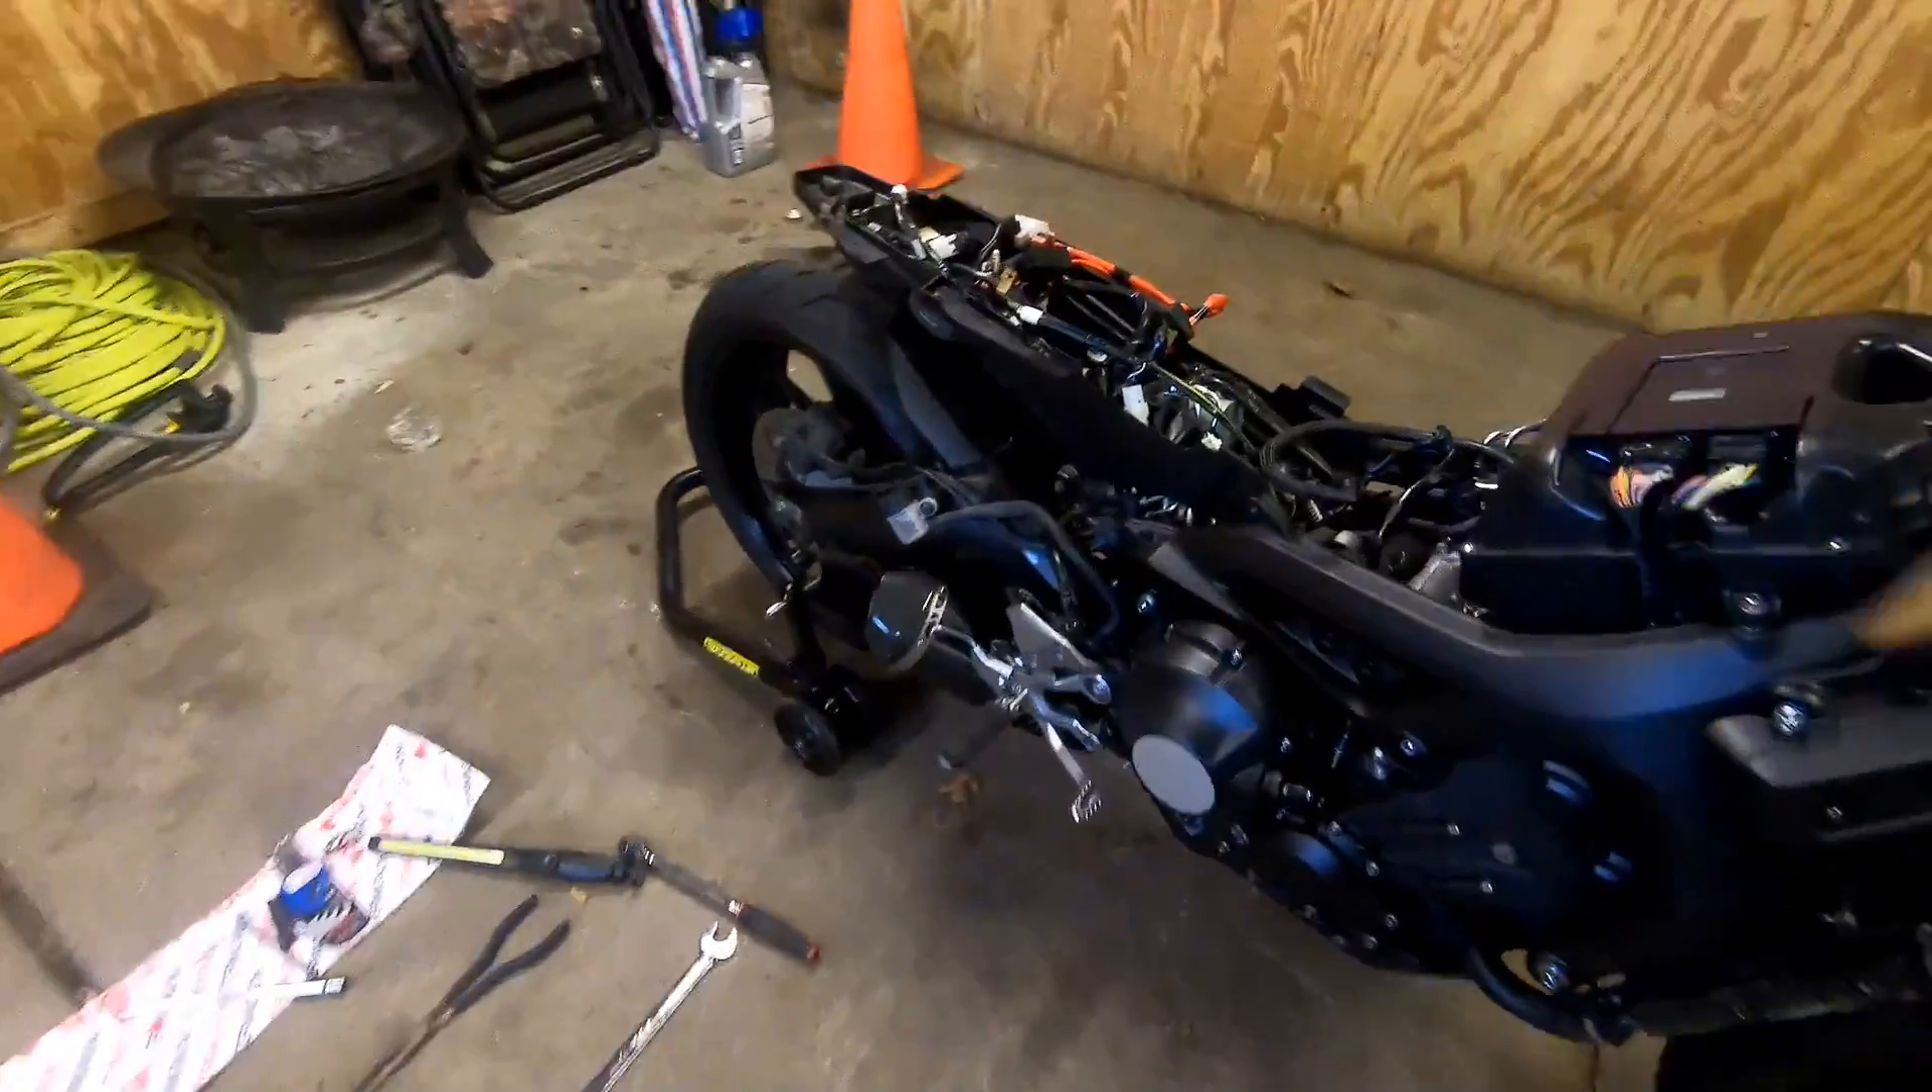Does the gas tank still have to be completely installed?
Yes.